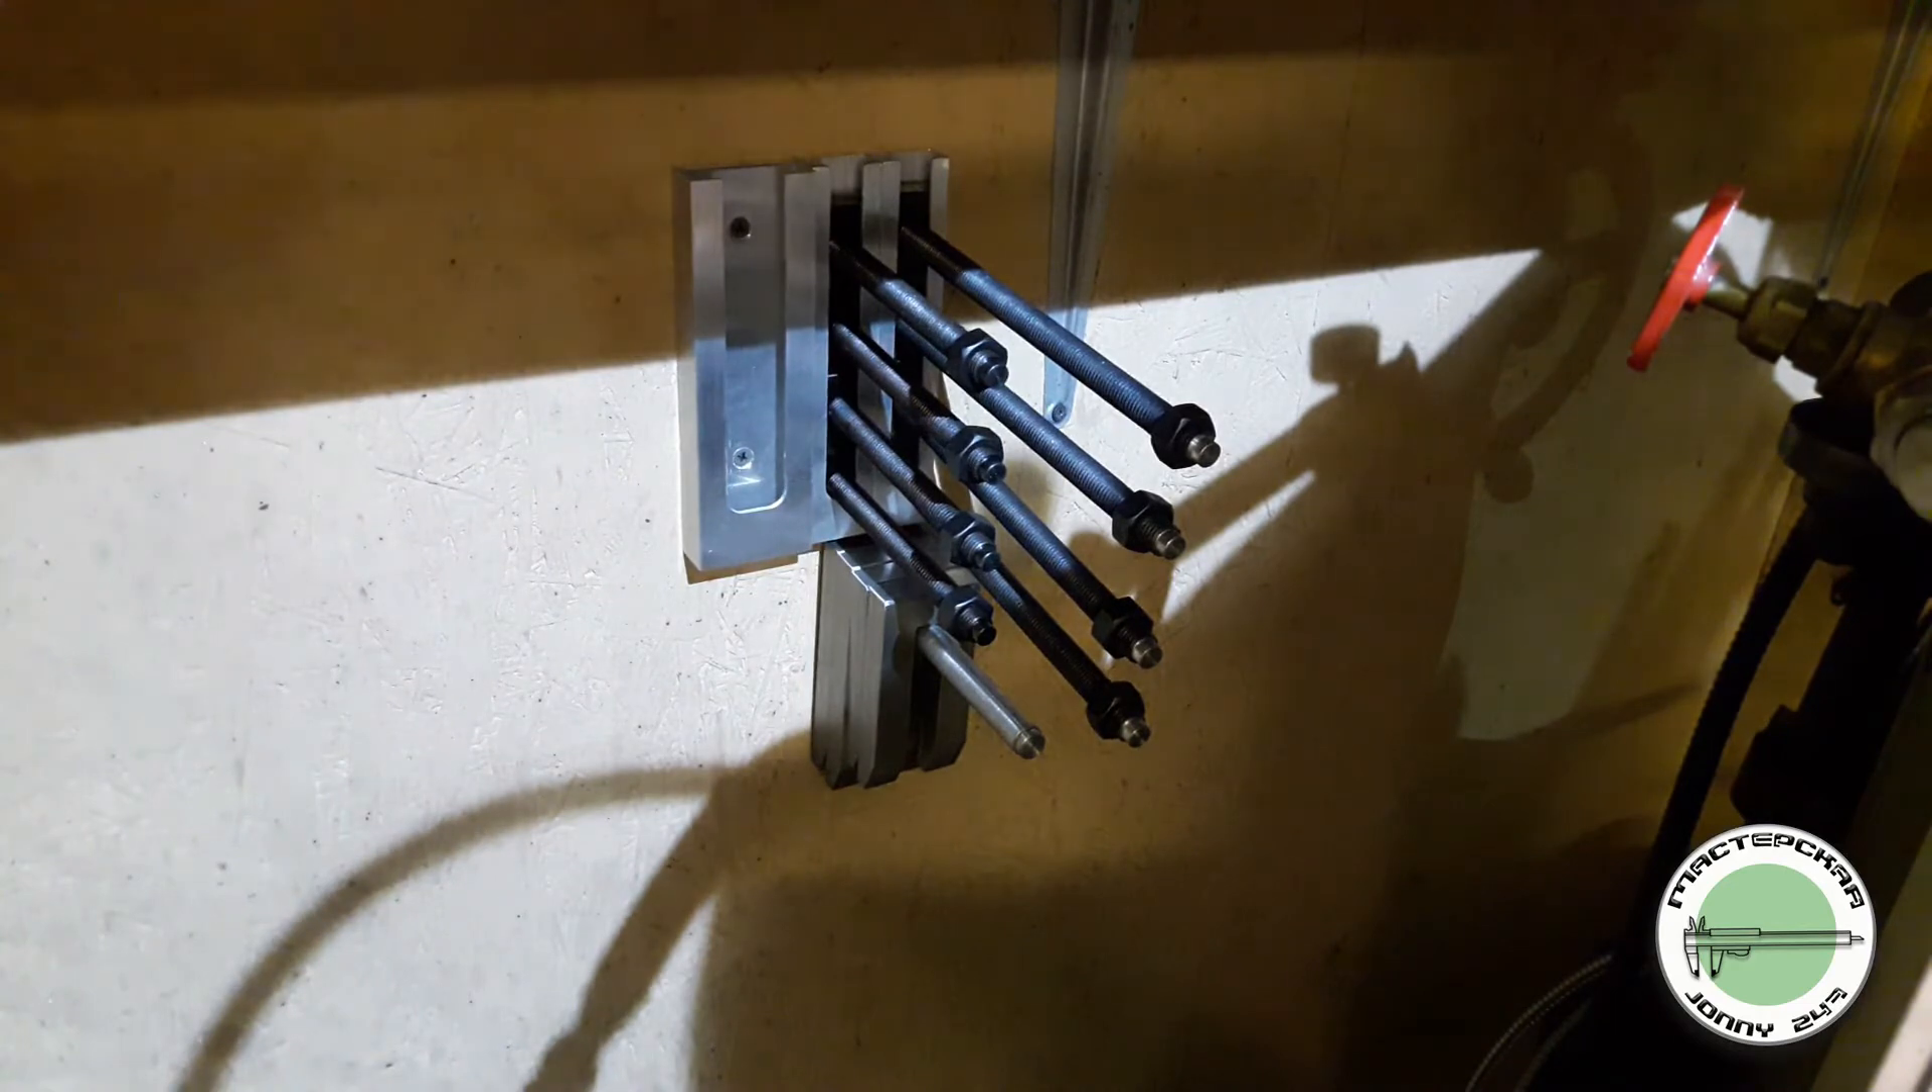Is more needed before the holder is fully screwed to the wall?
No.